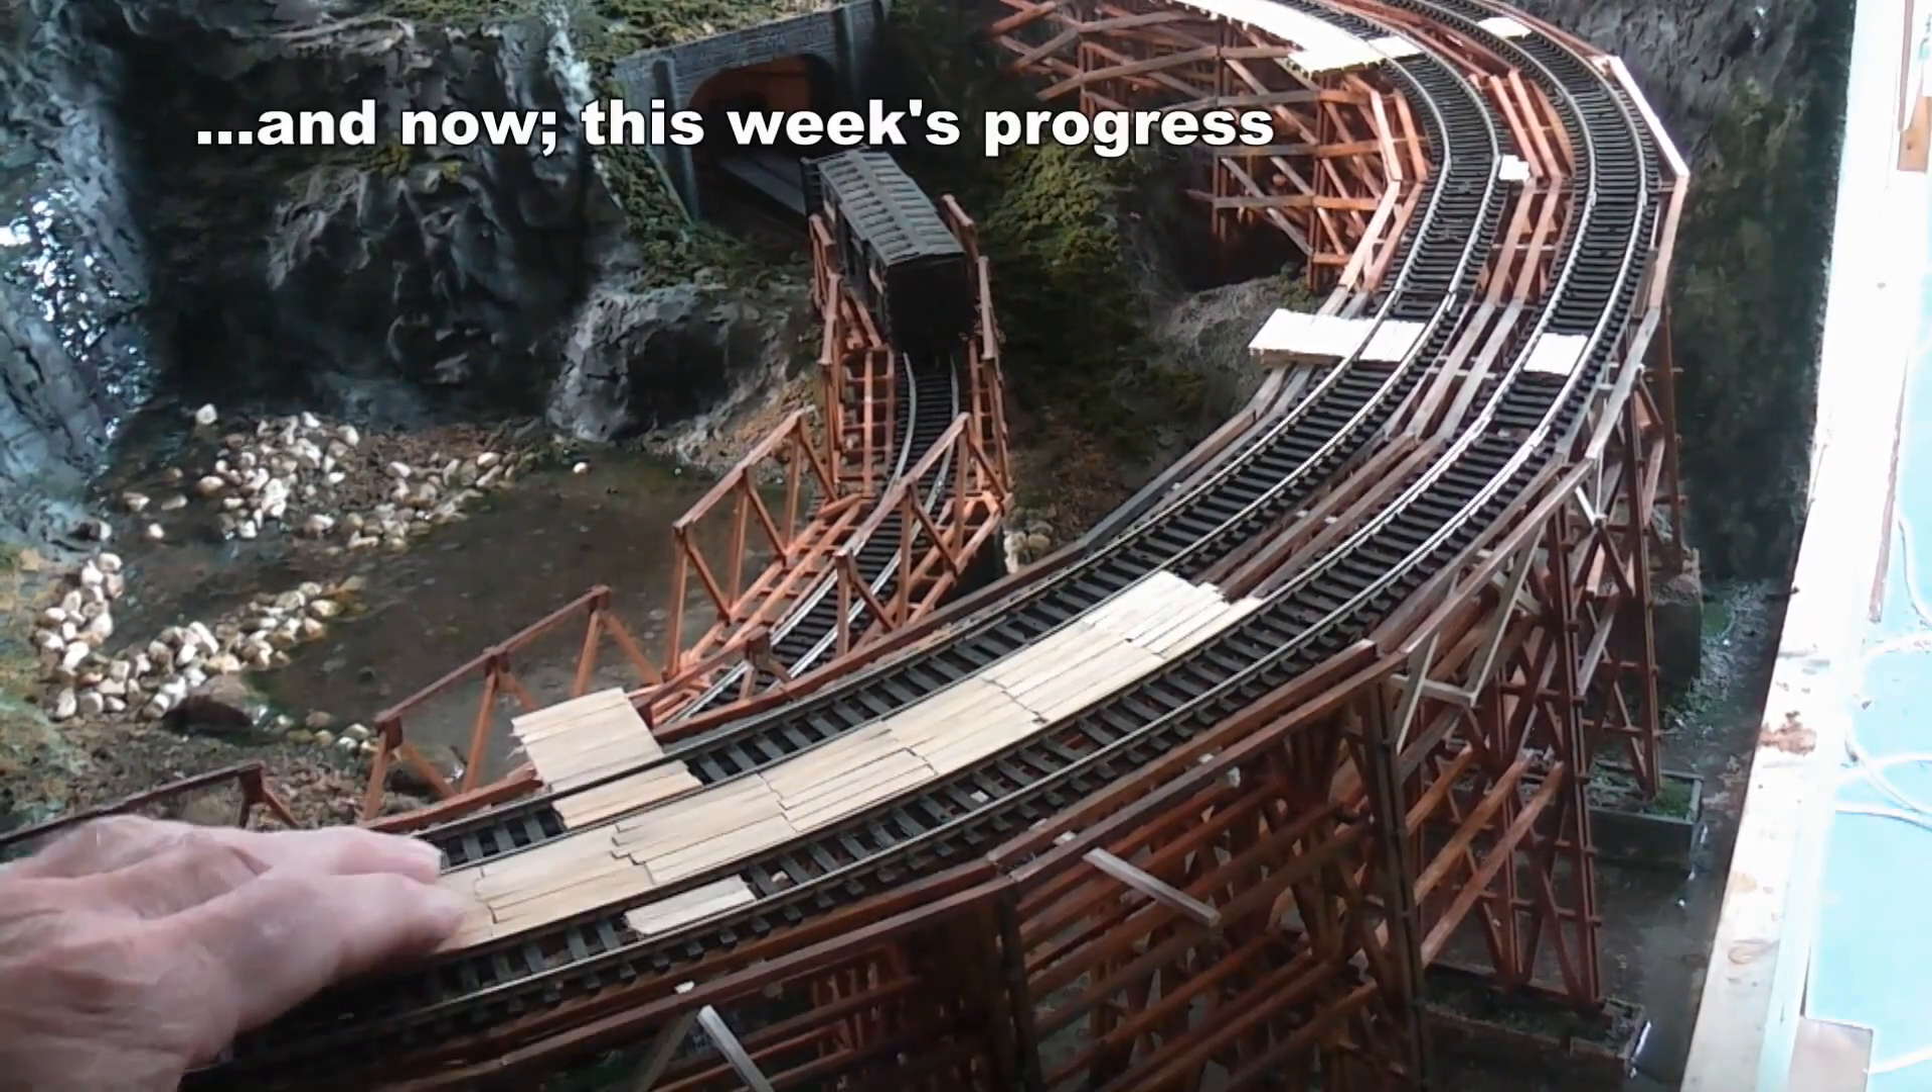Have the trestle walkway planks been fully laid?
No.